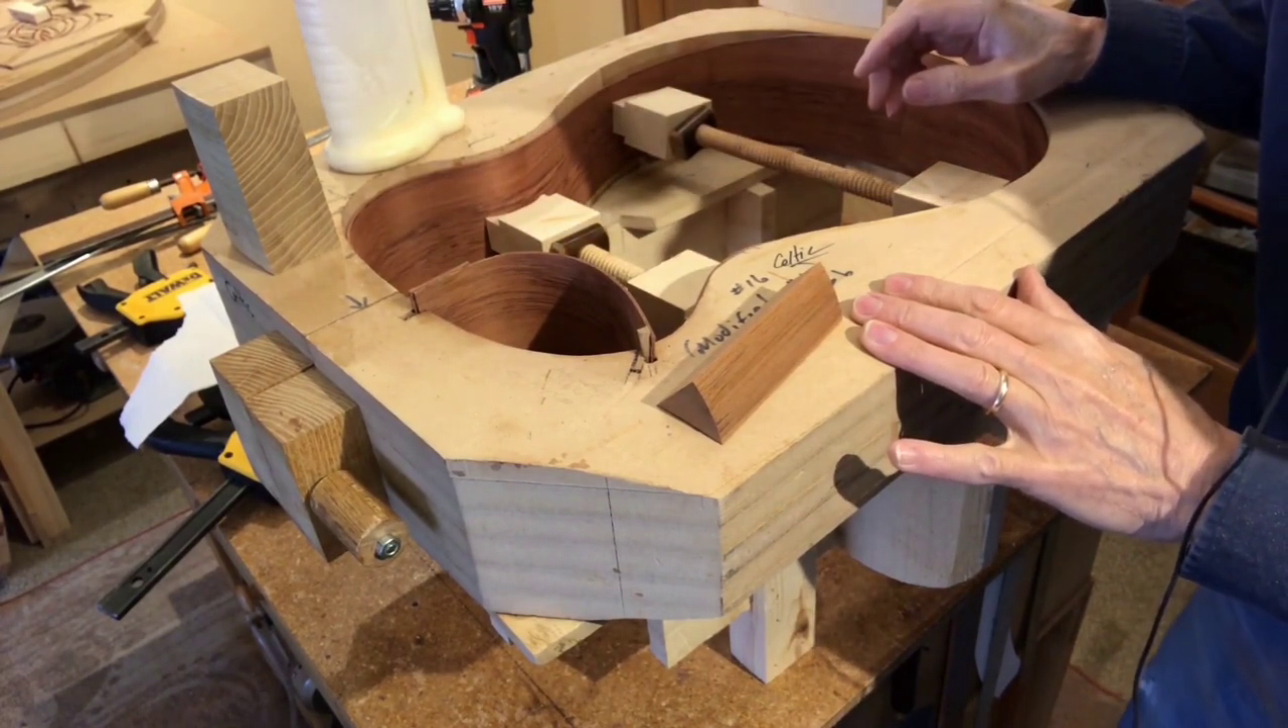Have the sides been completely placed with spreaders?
Yes.